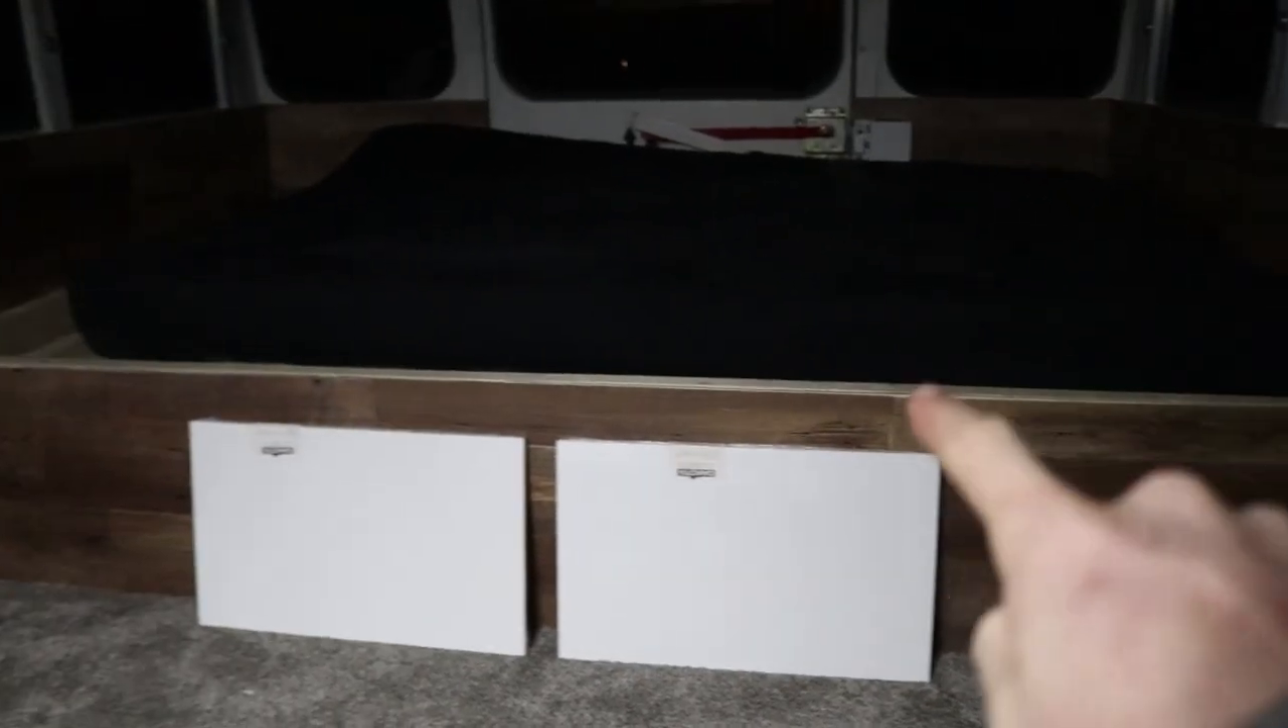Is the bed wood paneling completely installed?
Yes.